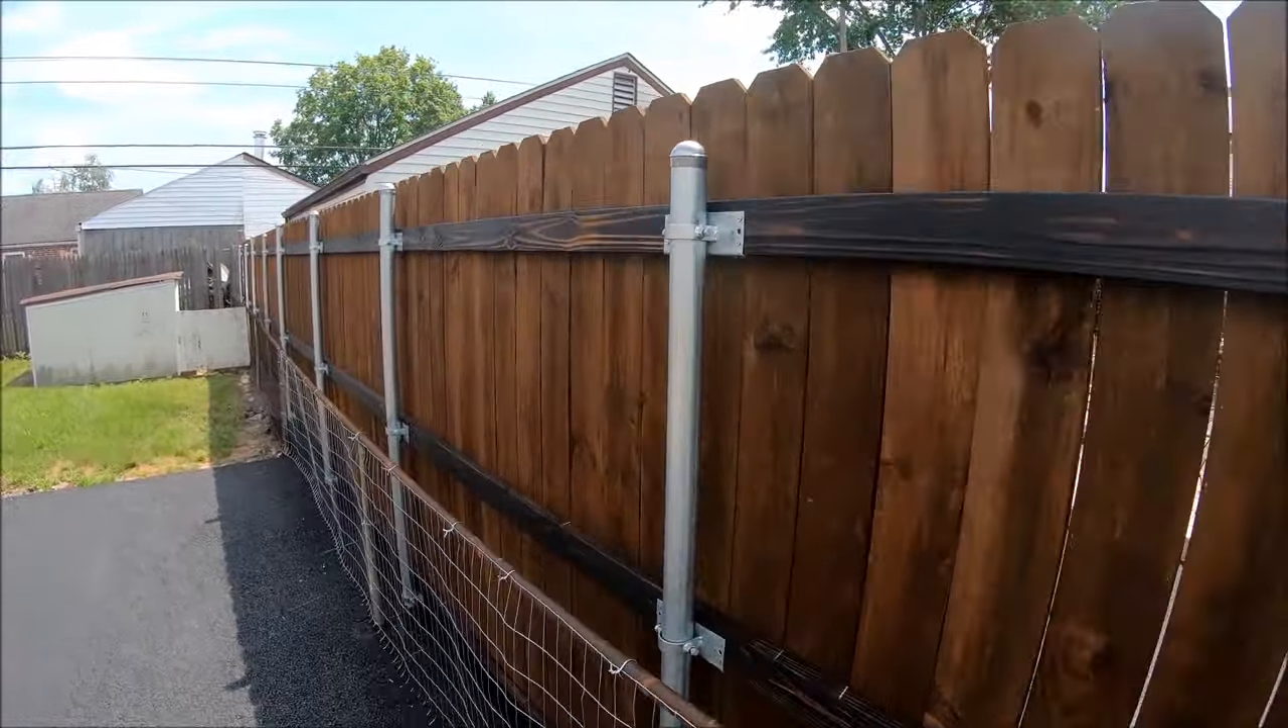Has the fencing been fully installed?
Yes.